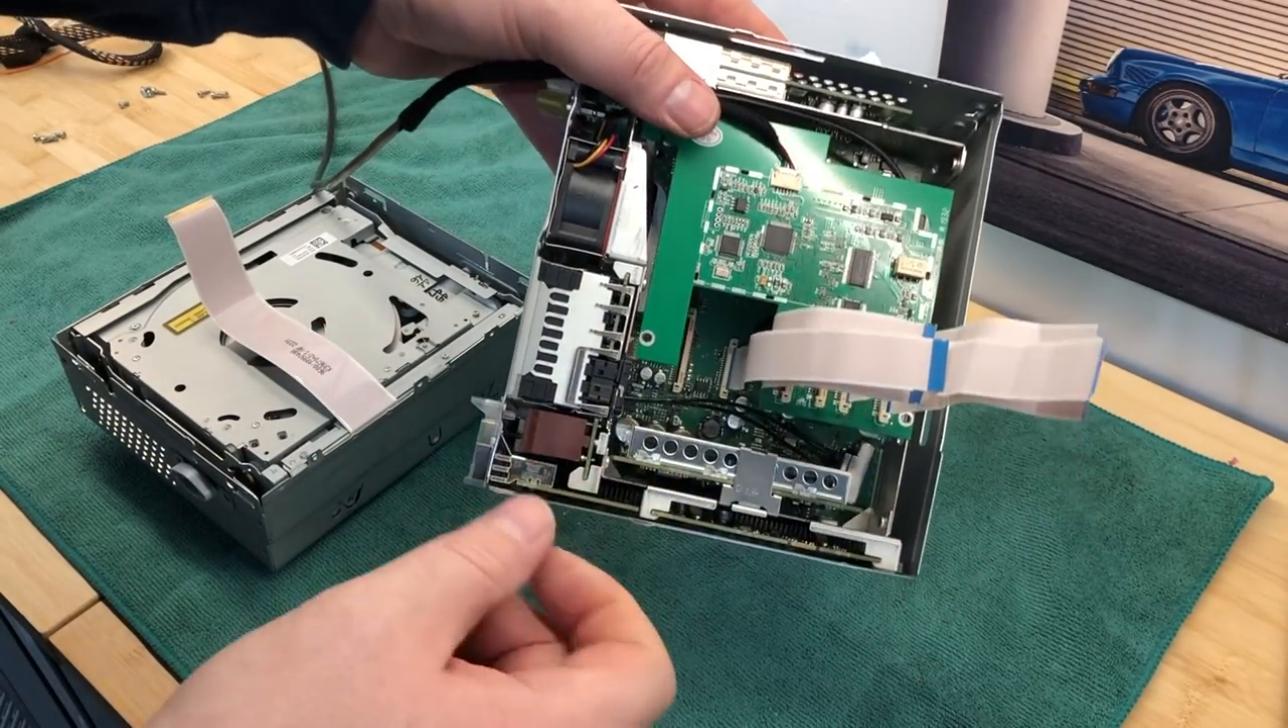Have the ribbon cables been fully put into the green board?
No.